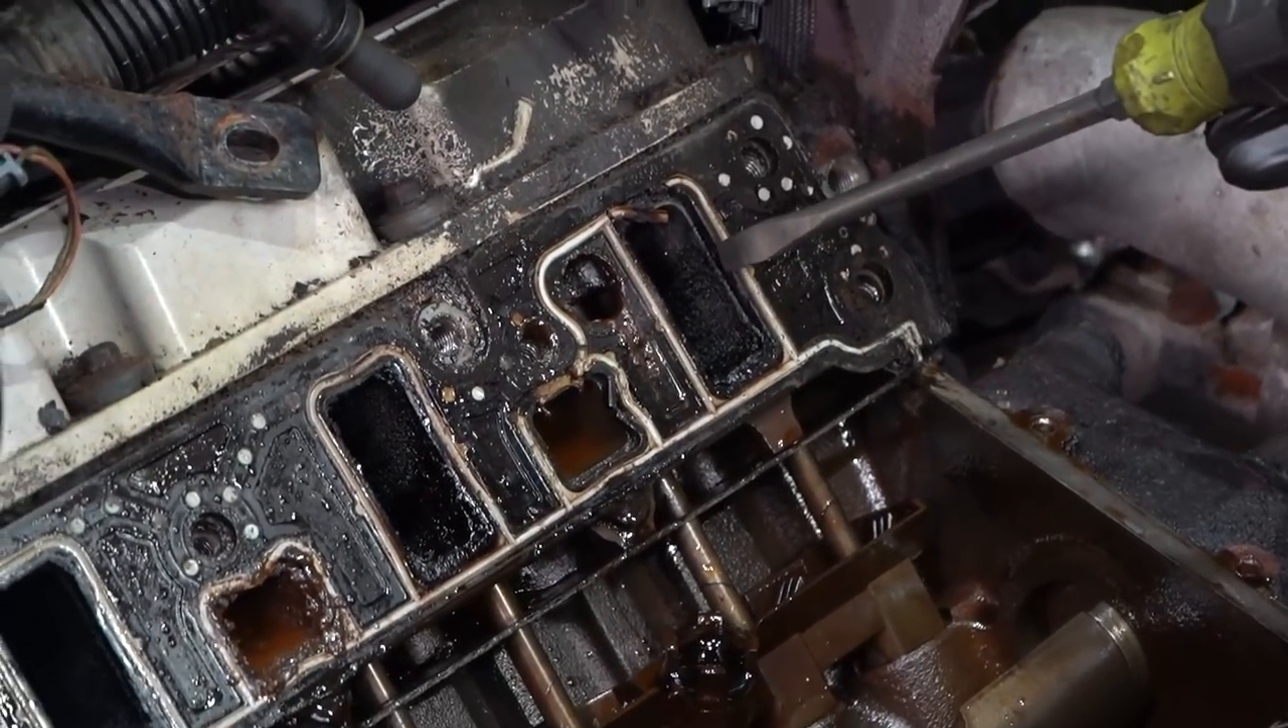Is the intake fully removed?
Yes.